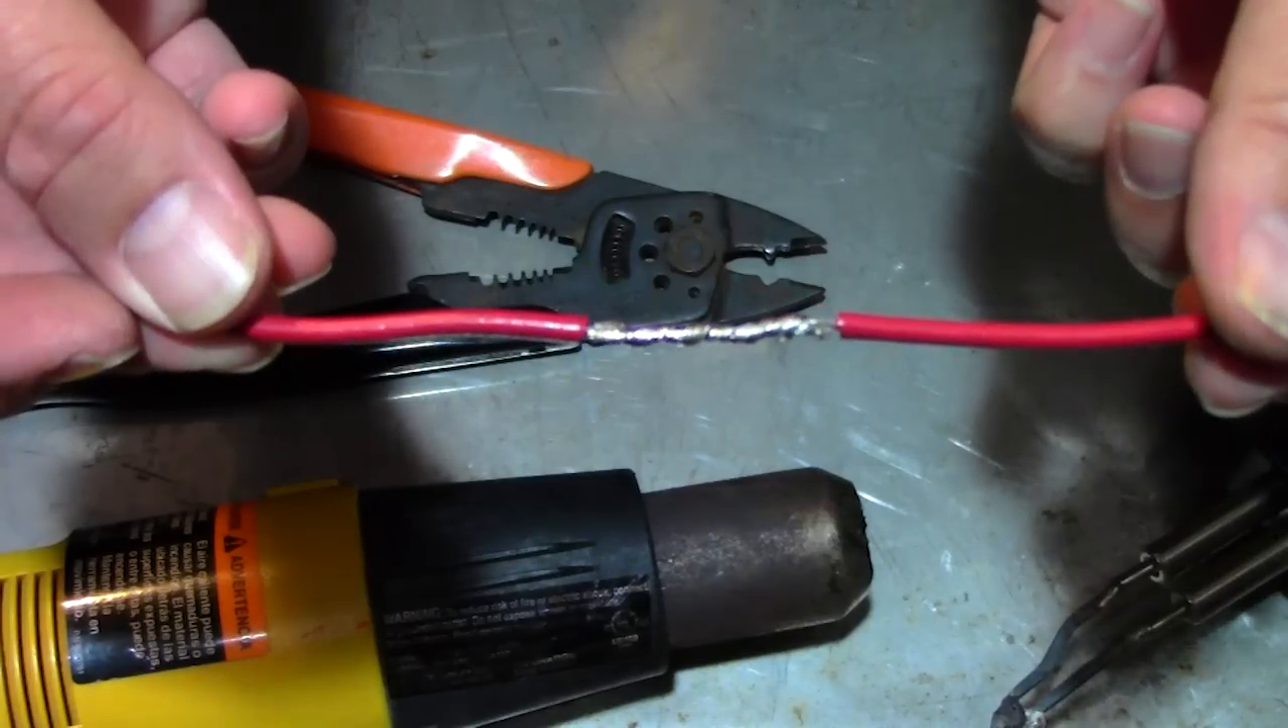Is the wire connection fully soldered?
Yes.